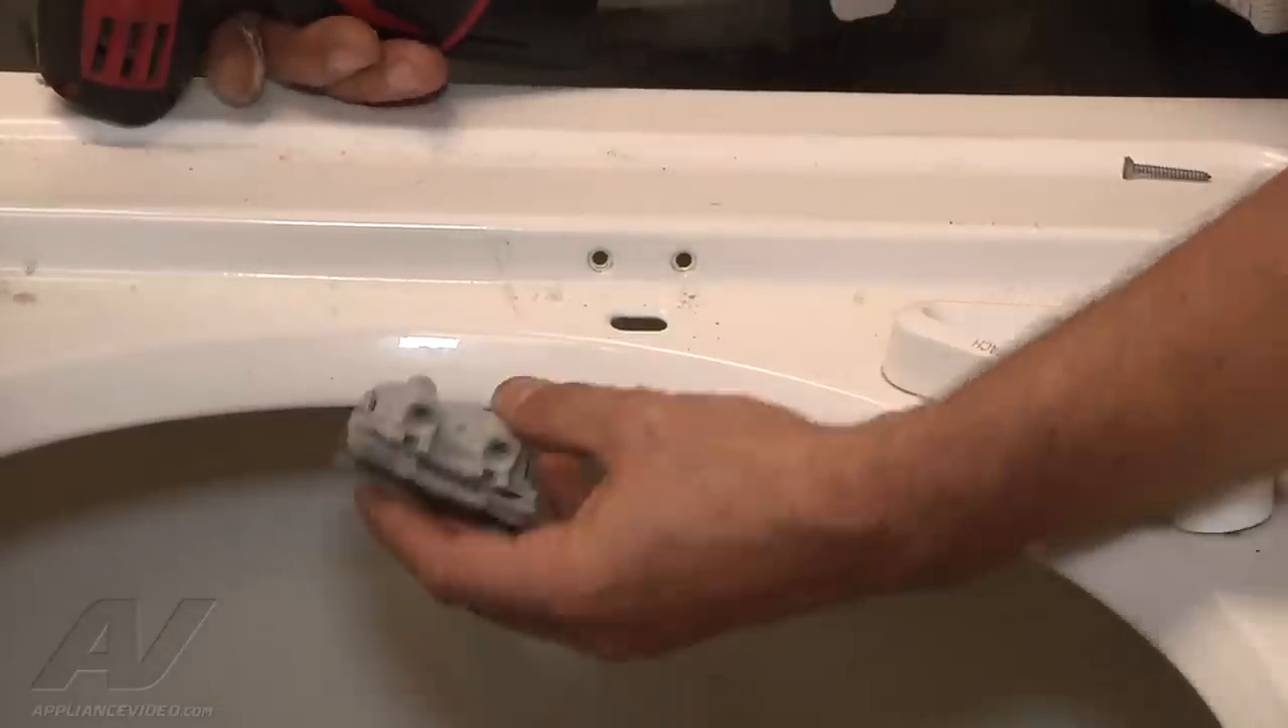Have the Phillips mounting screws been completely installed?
No.